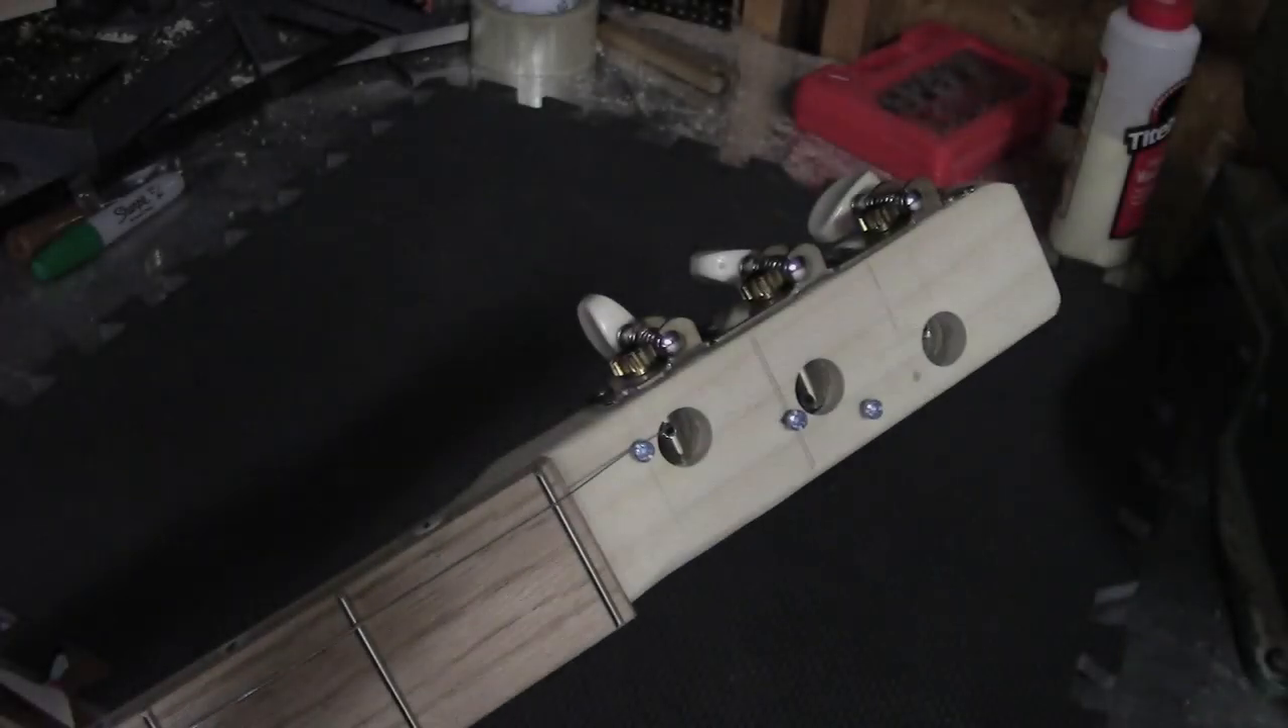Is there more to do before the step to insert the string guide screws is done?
No.